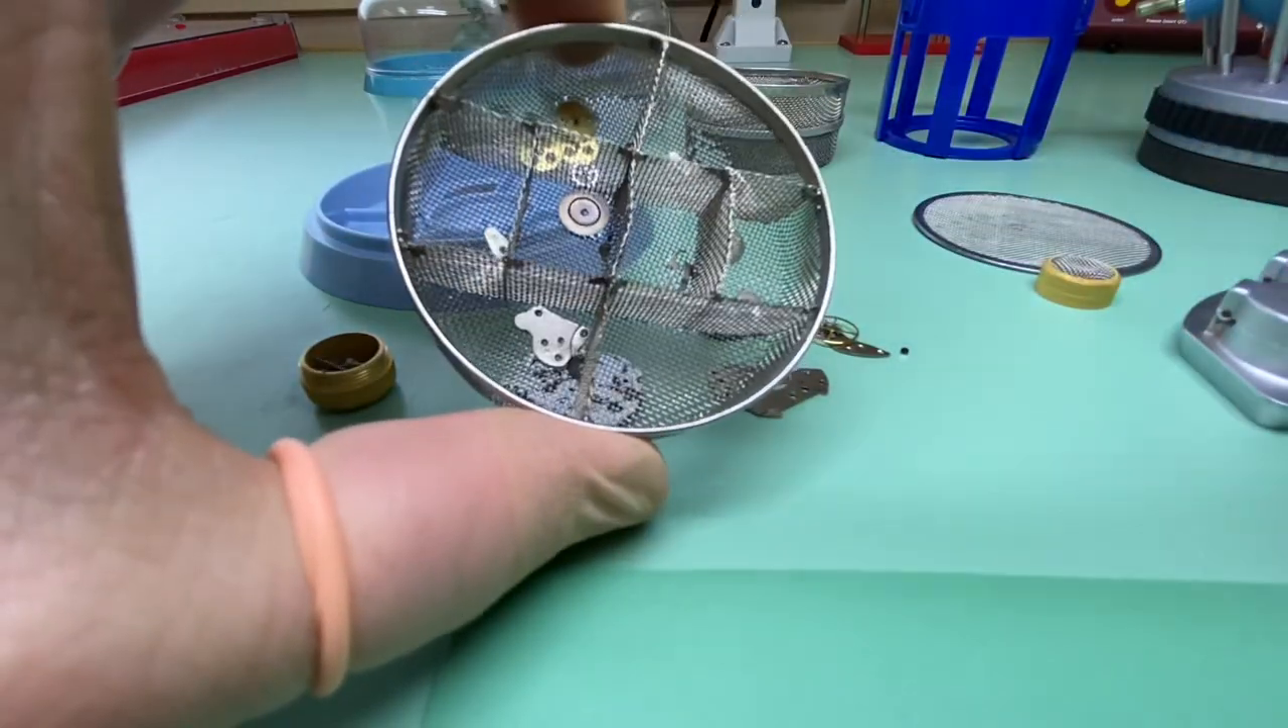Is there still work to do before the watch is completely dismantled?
No.